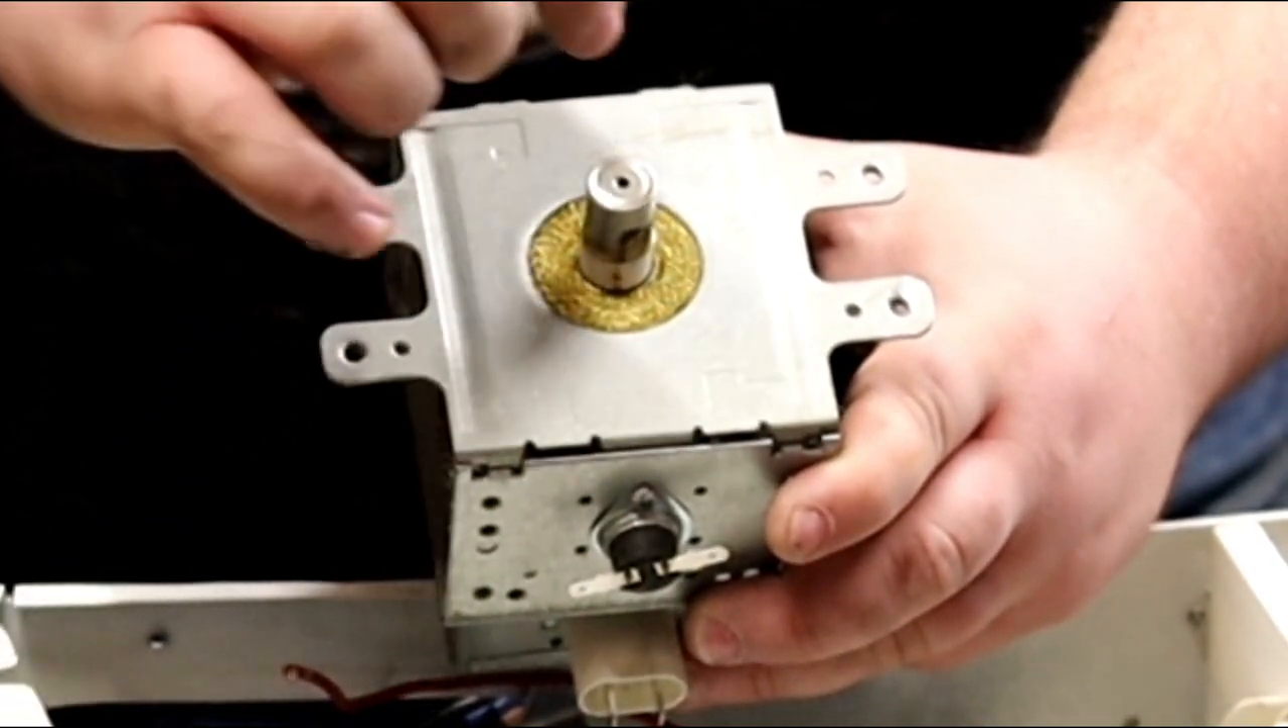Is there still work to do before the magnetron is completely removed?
No.